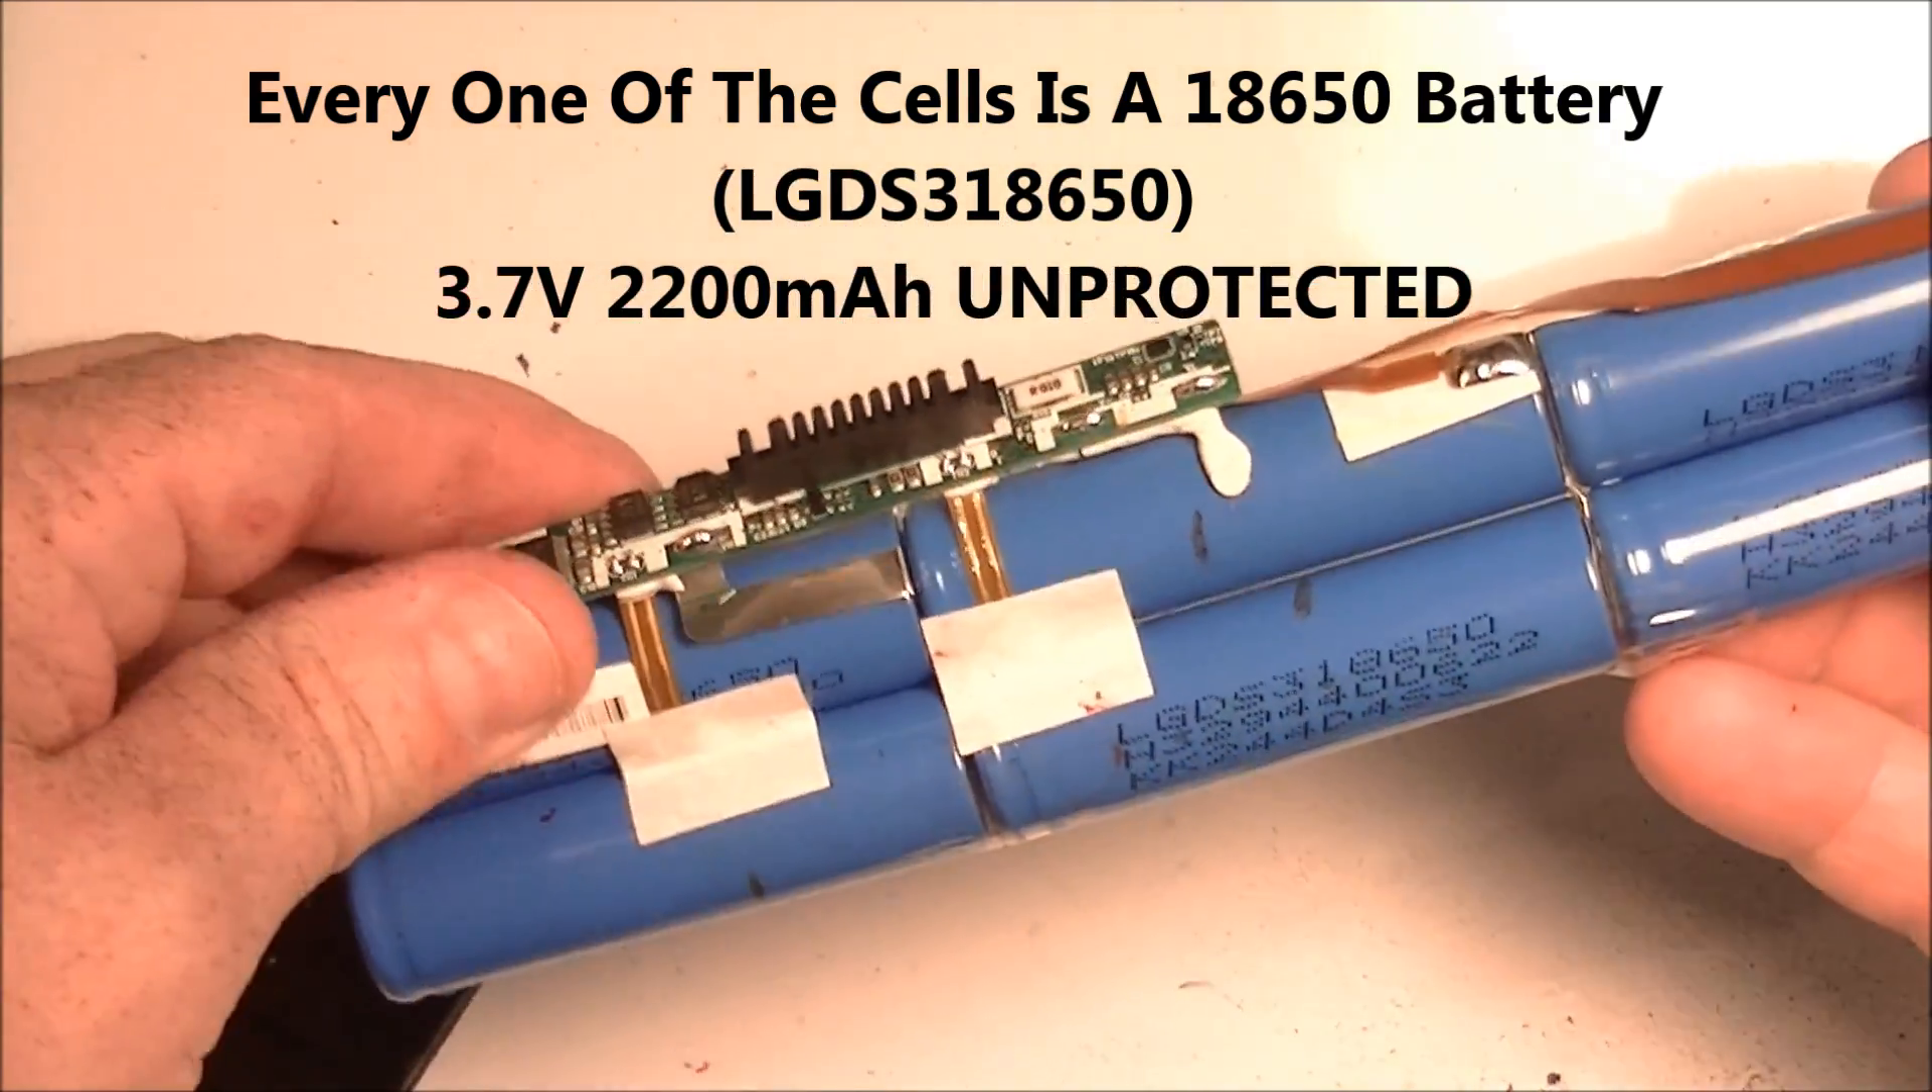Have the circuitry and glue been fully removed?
No.